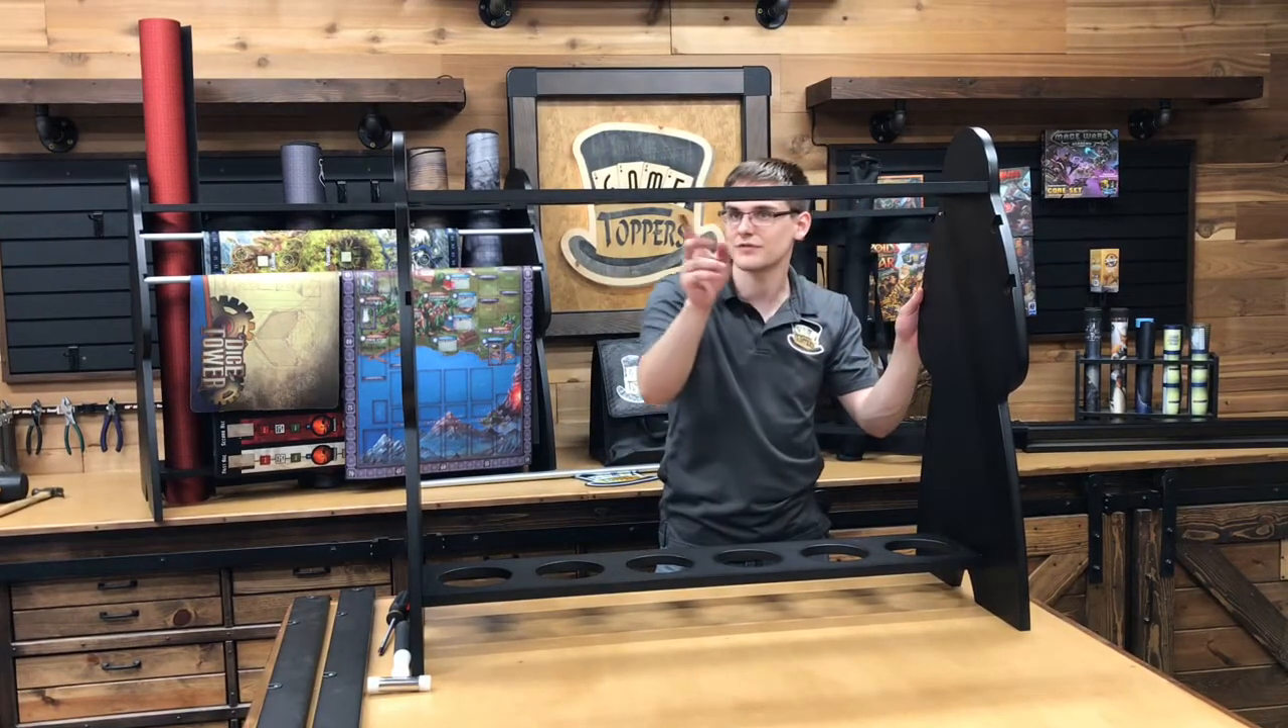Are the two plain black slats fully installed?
No.